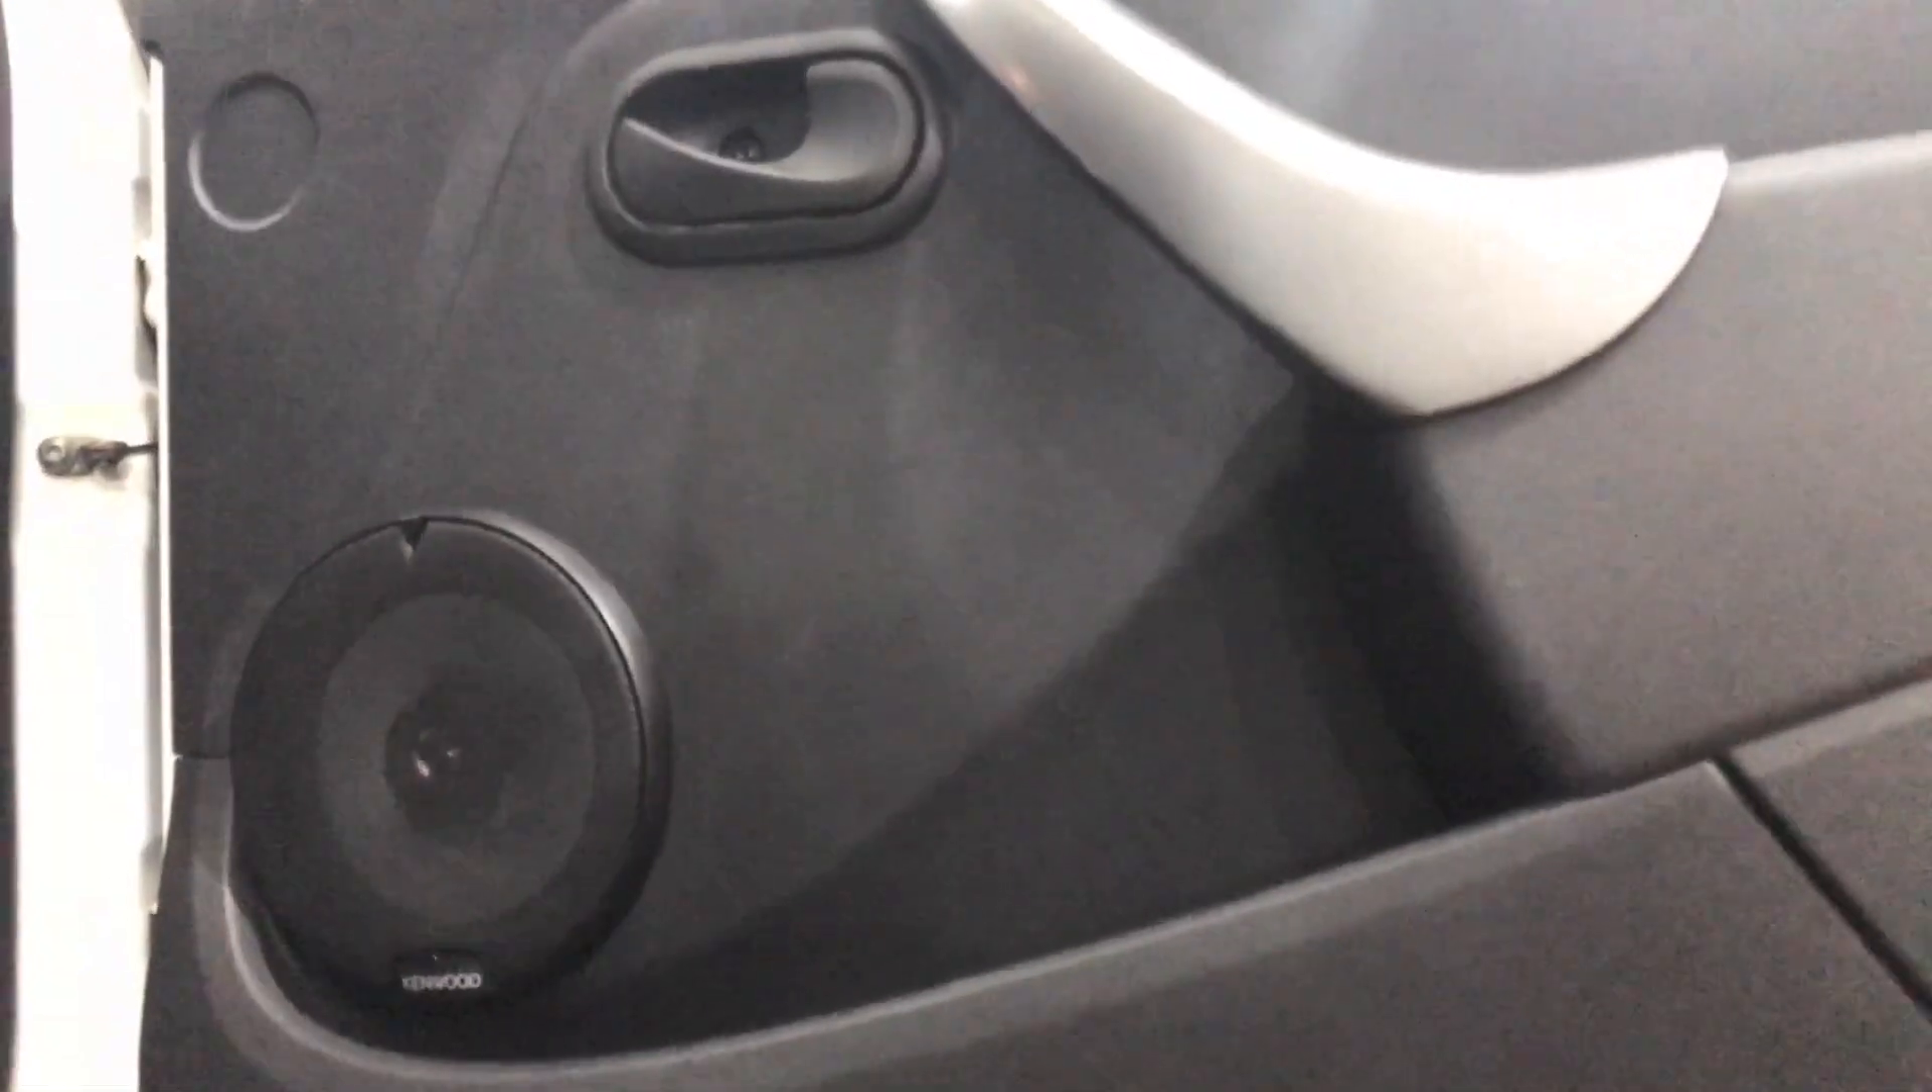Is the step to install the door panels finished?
Yes.